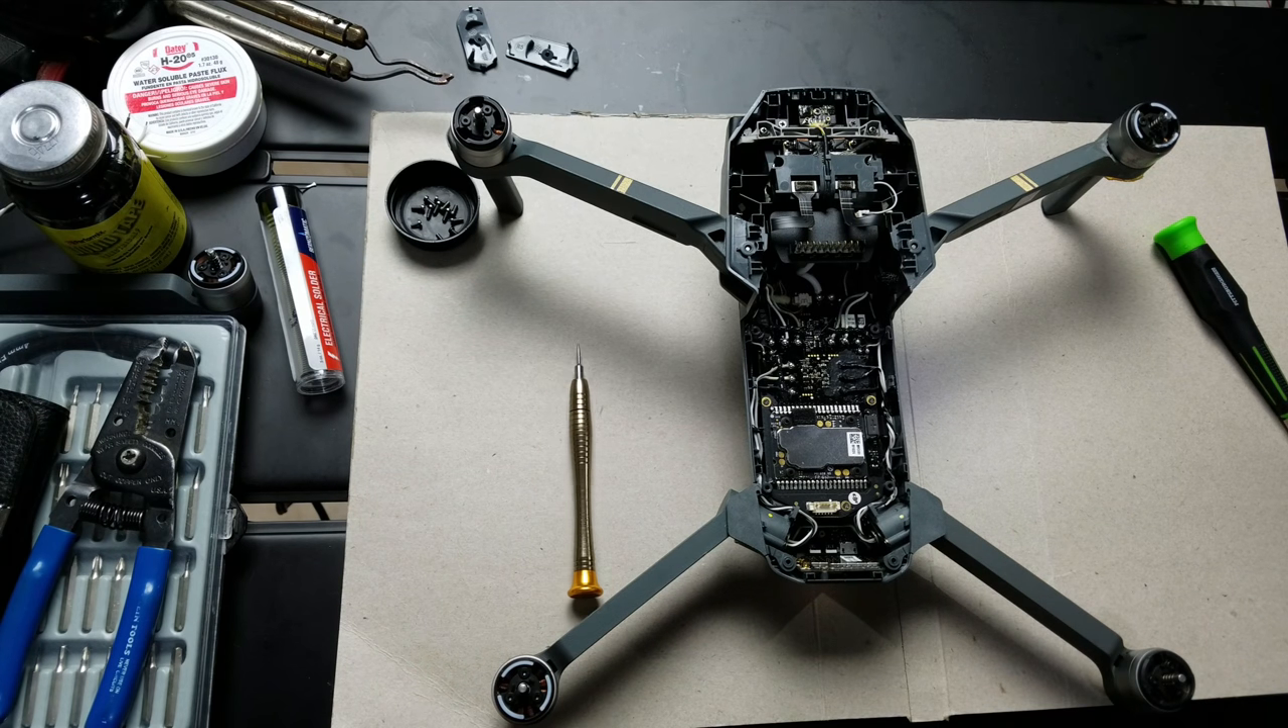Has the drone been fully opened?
Yes.